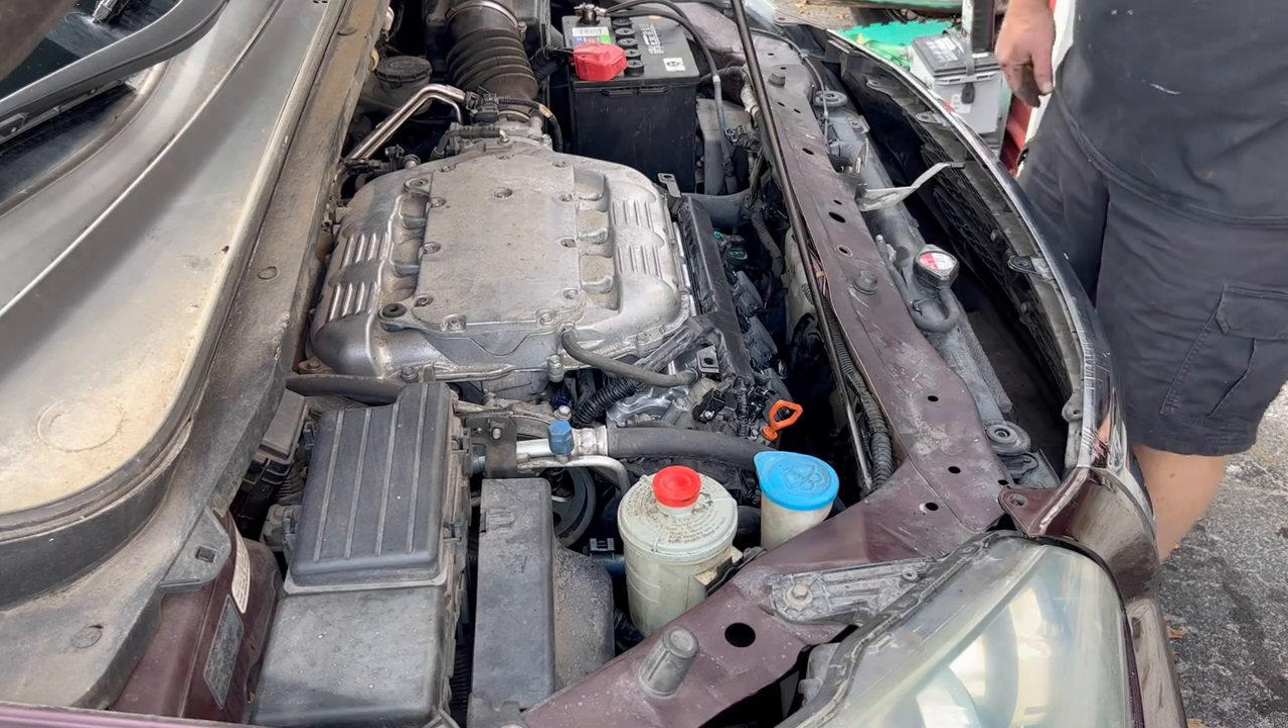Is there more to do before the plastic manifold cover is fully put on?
Yes.